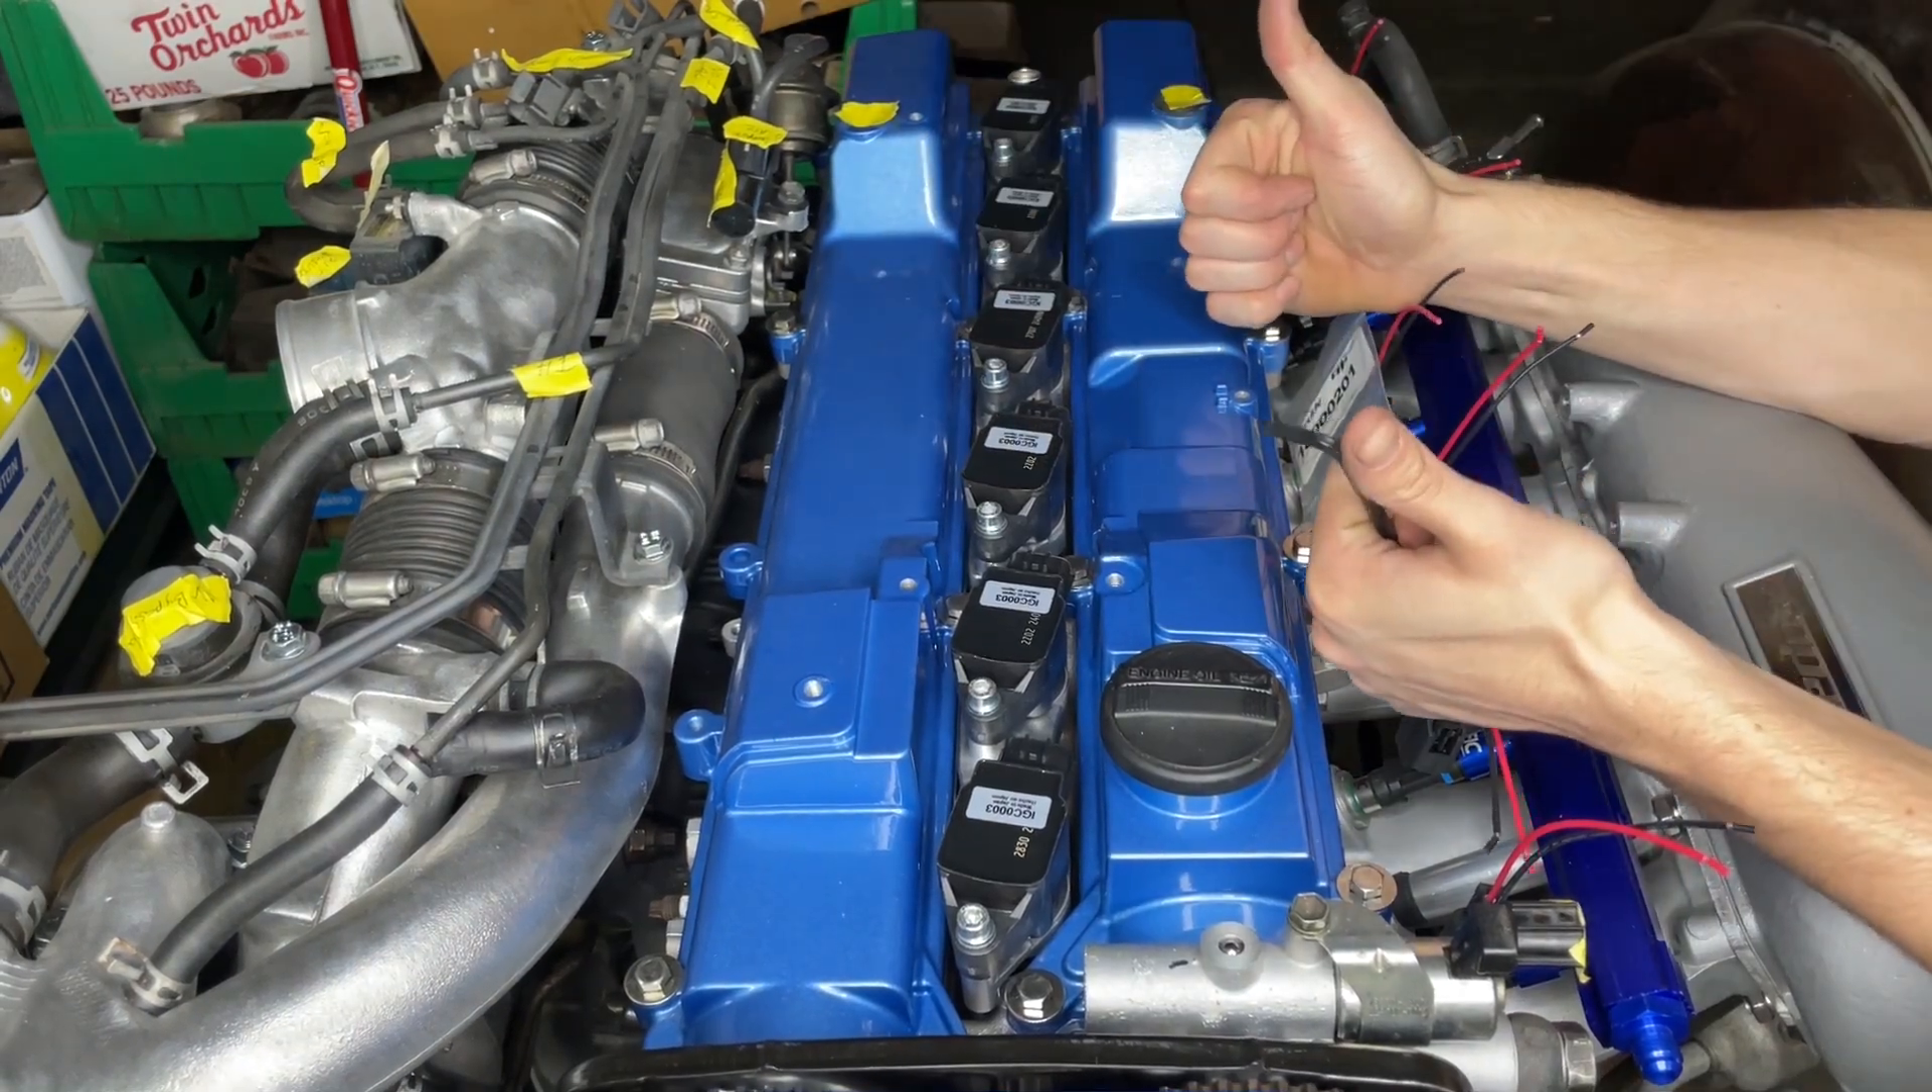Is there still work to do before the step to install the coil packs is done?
No.